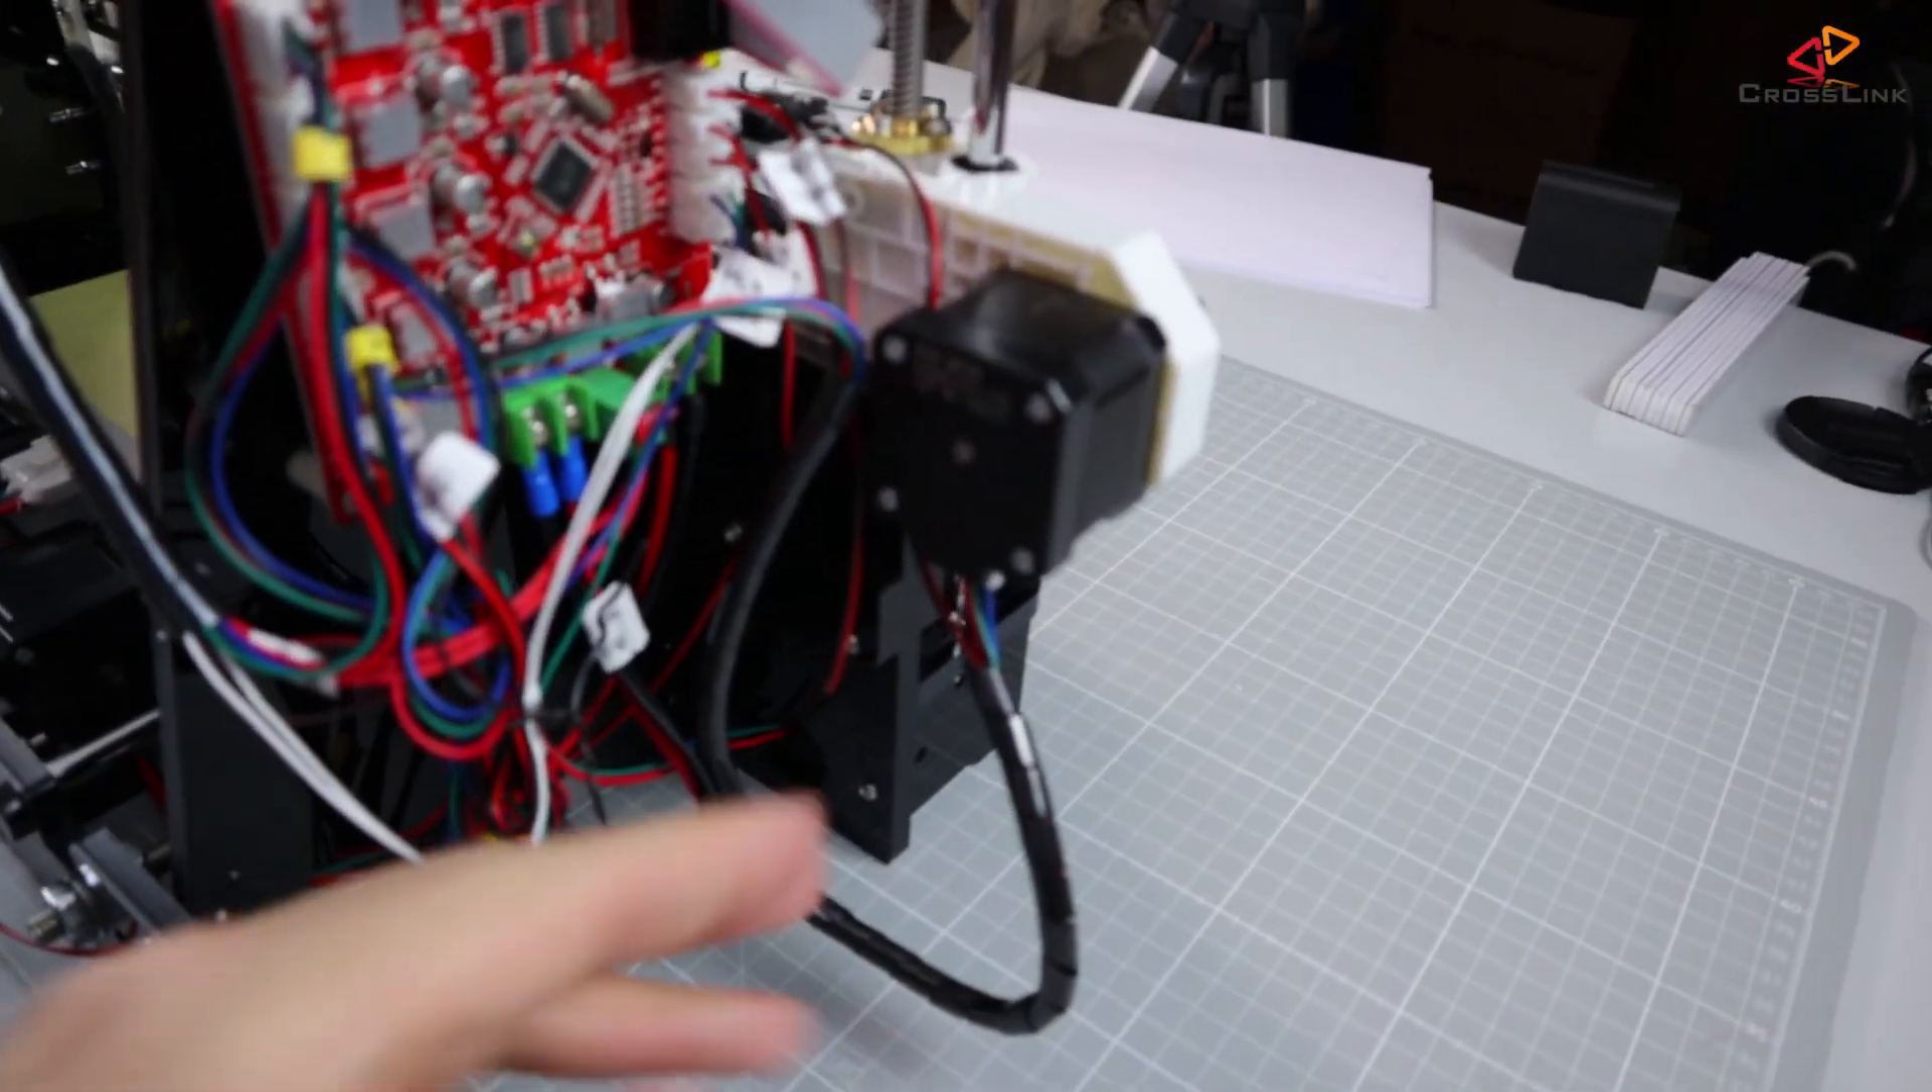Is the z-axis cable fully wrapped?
Yes.